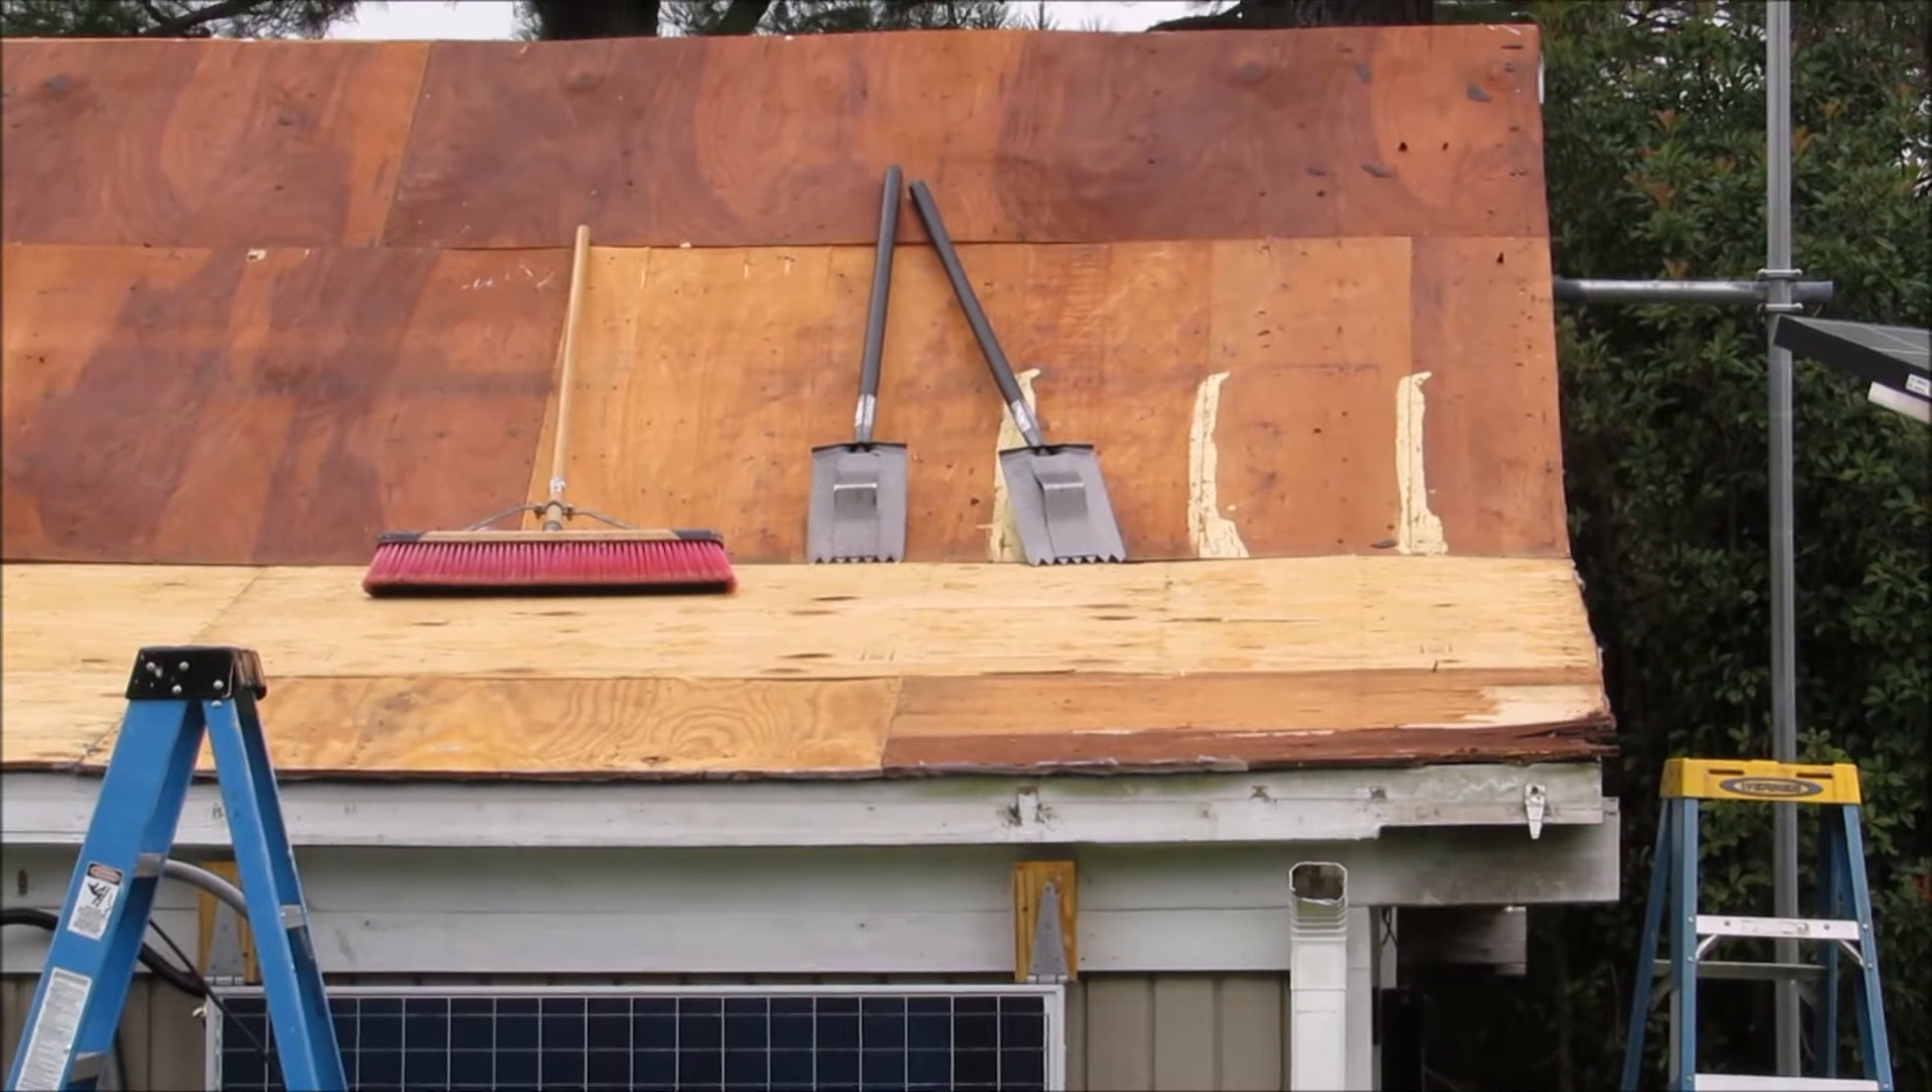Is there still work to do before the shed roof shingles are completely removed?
No.